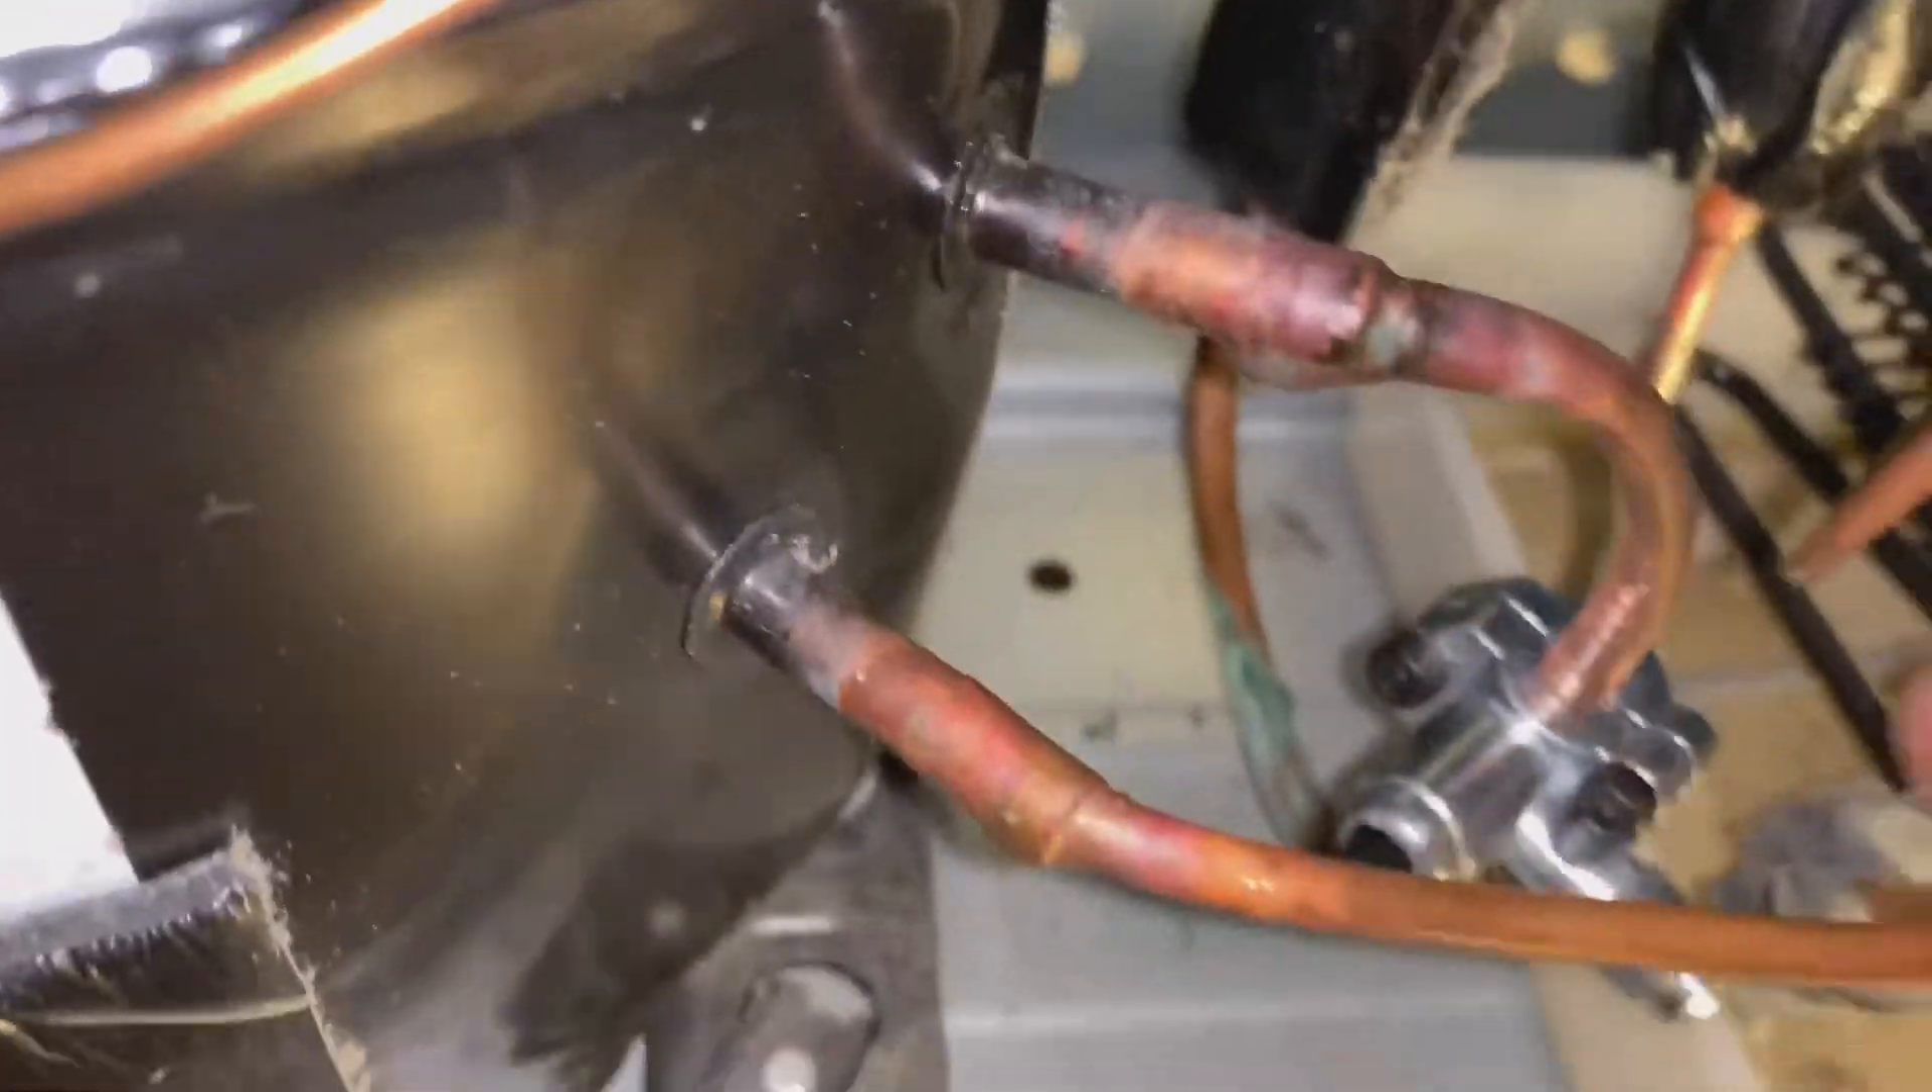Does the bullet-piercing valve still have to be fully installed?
No.